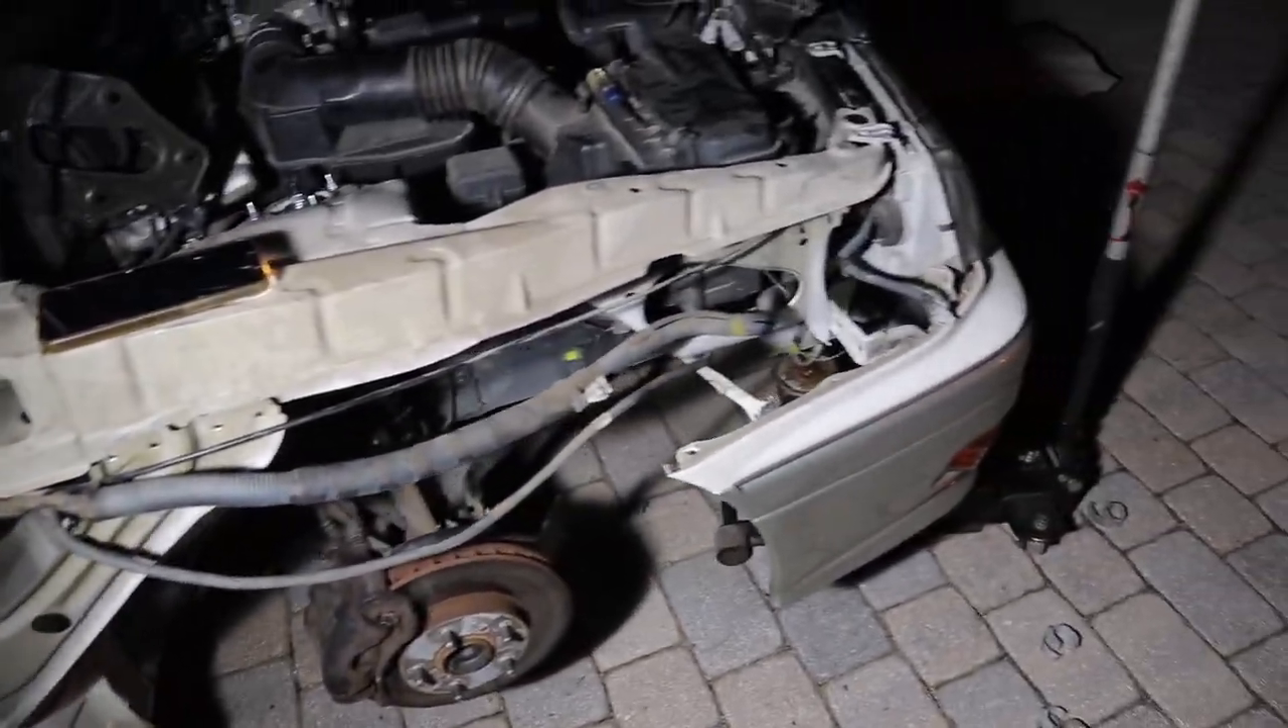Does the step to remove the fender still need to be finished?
No.